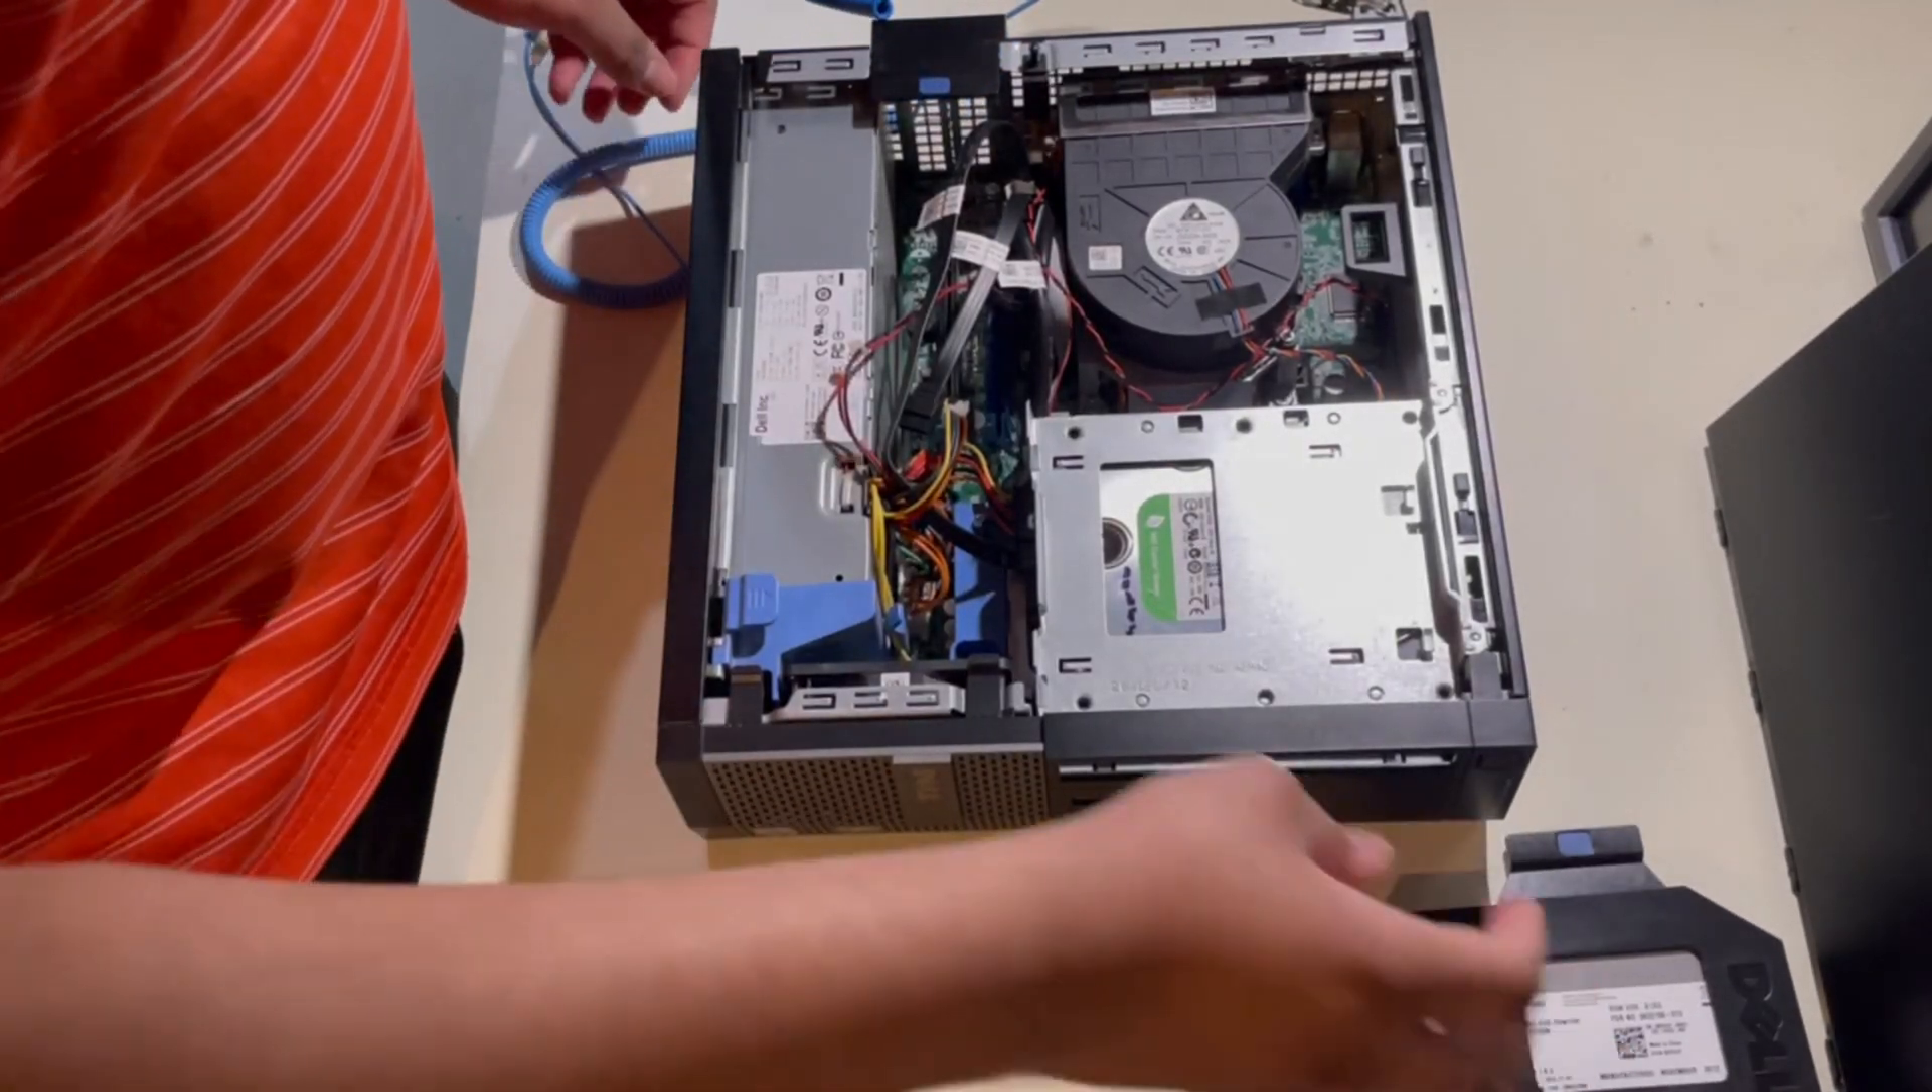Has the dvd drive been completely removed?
Yes.